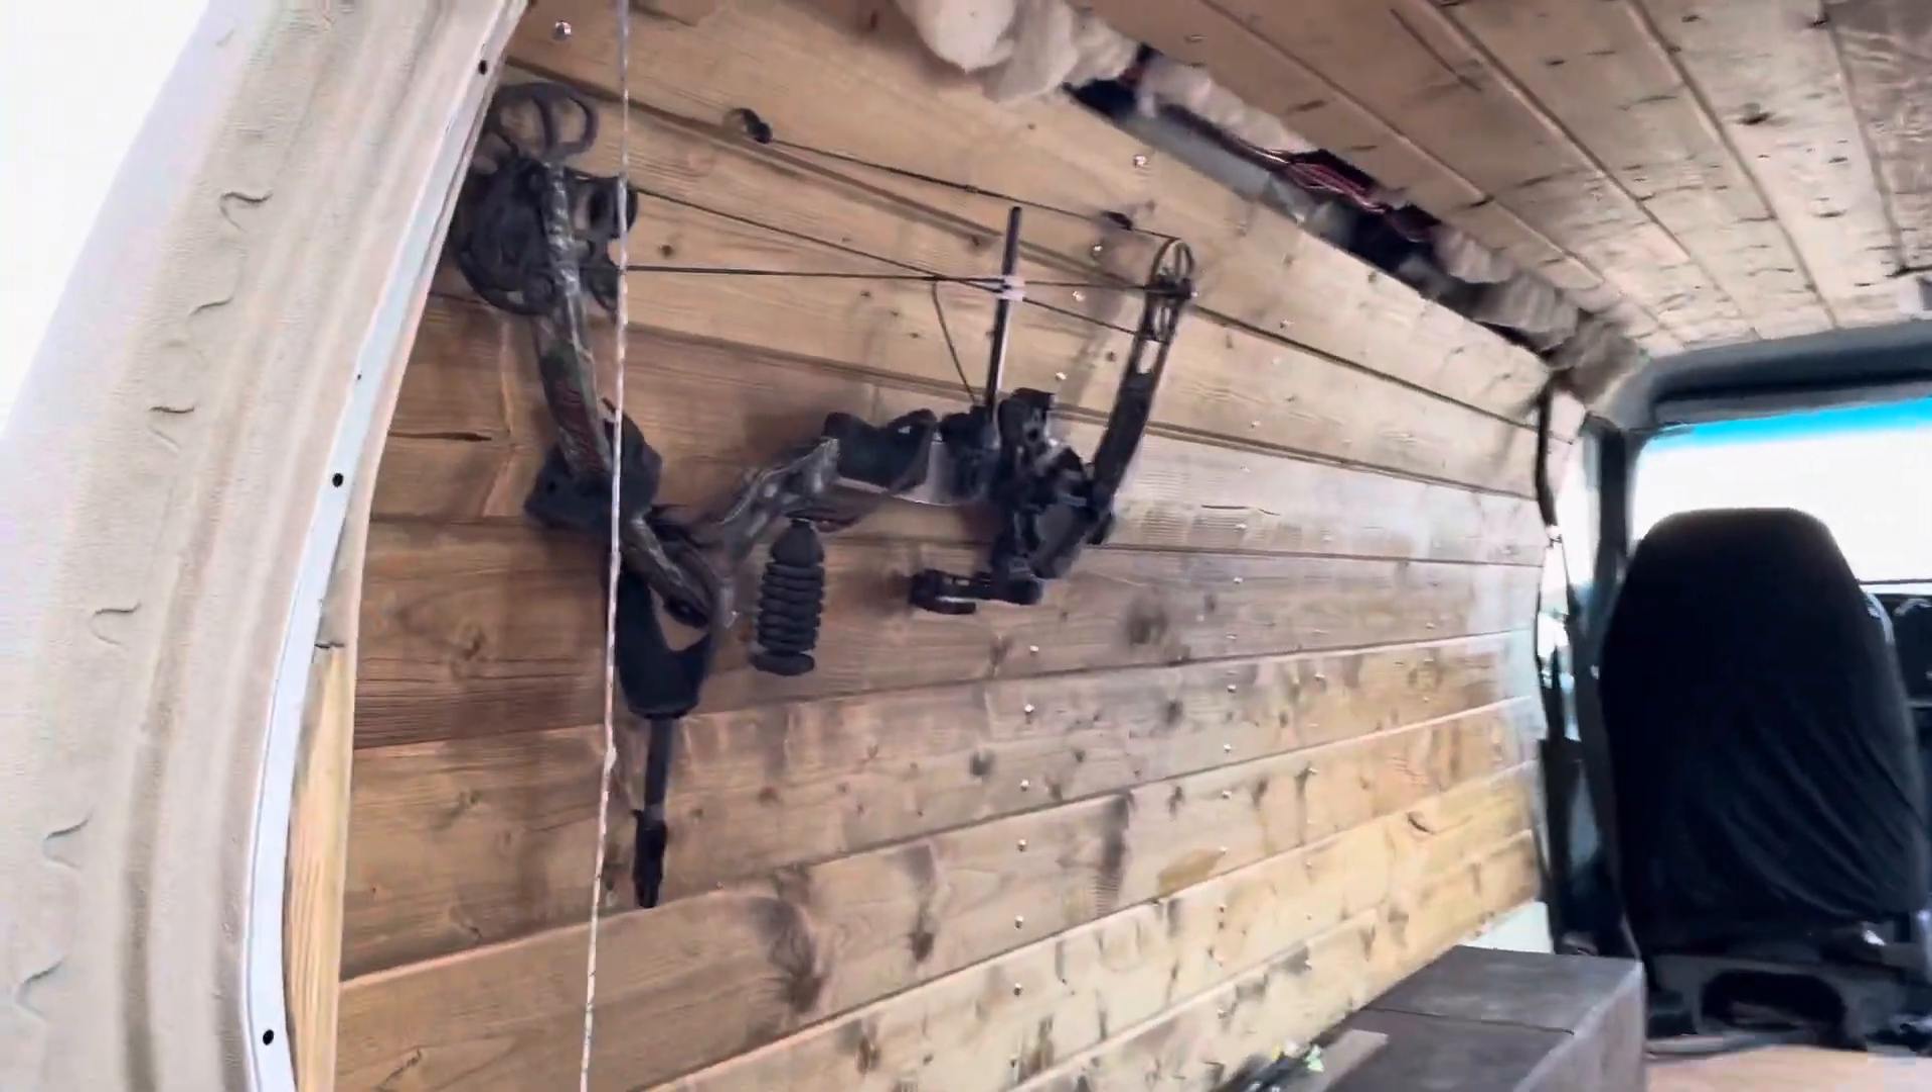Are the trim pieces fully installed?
No.